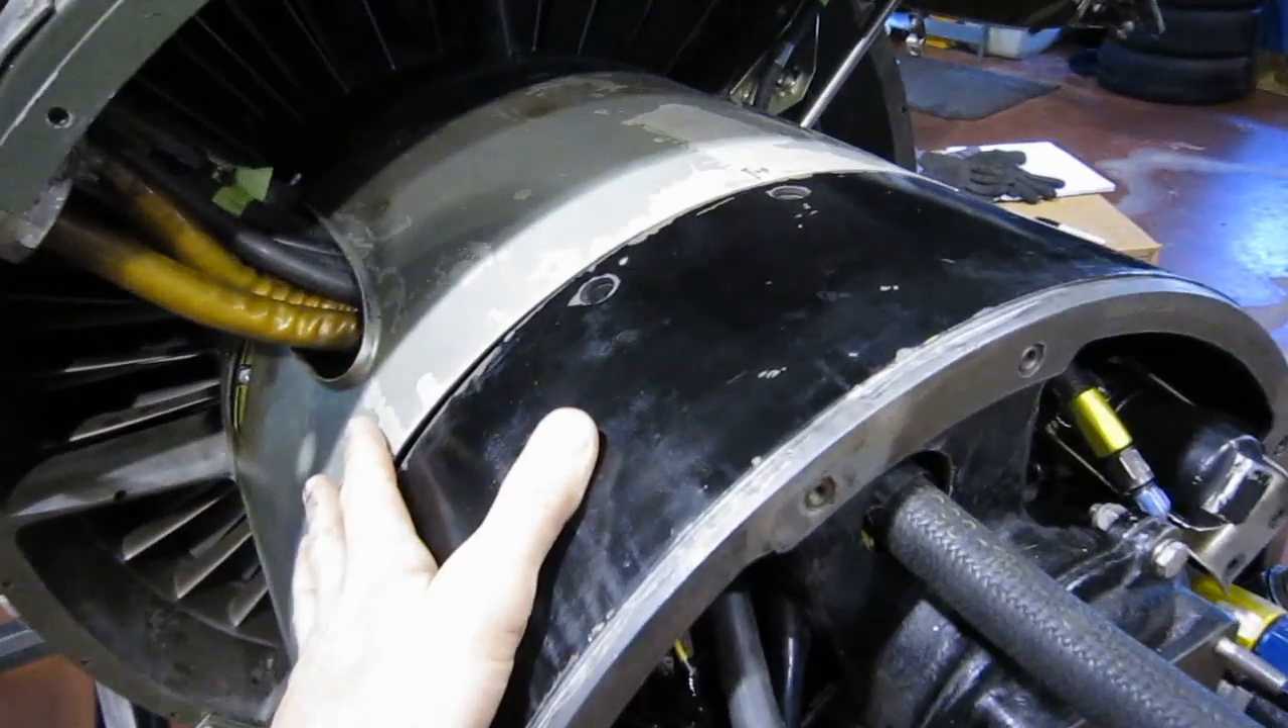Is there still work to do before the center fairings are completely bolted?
Yes.